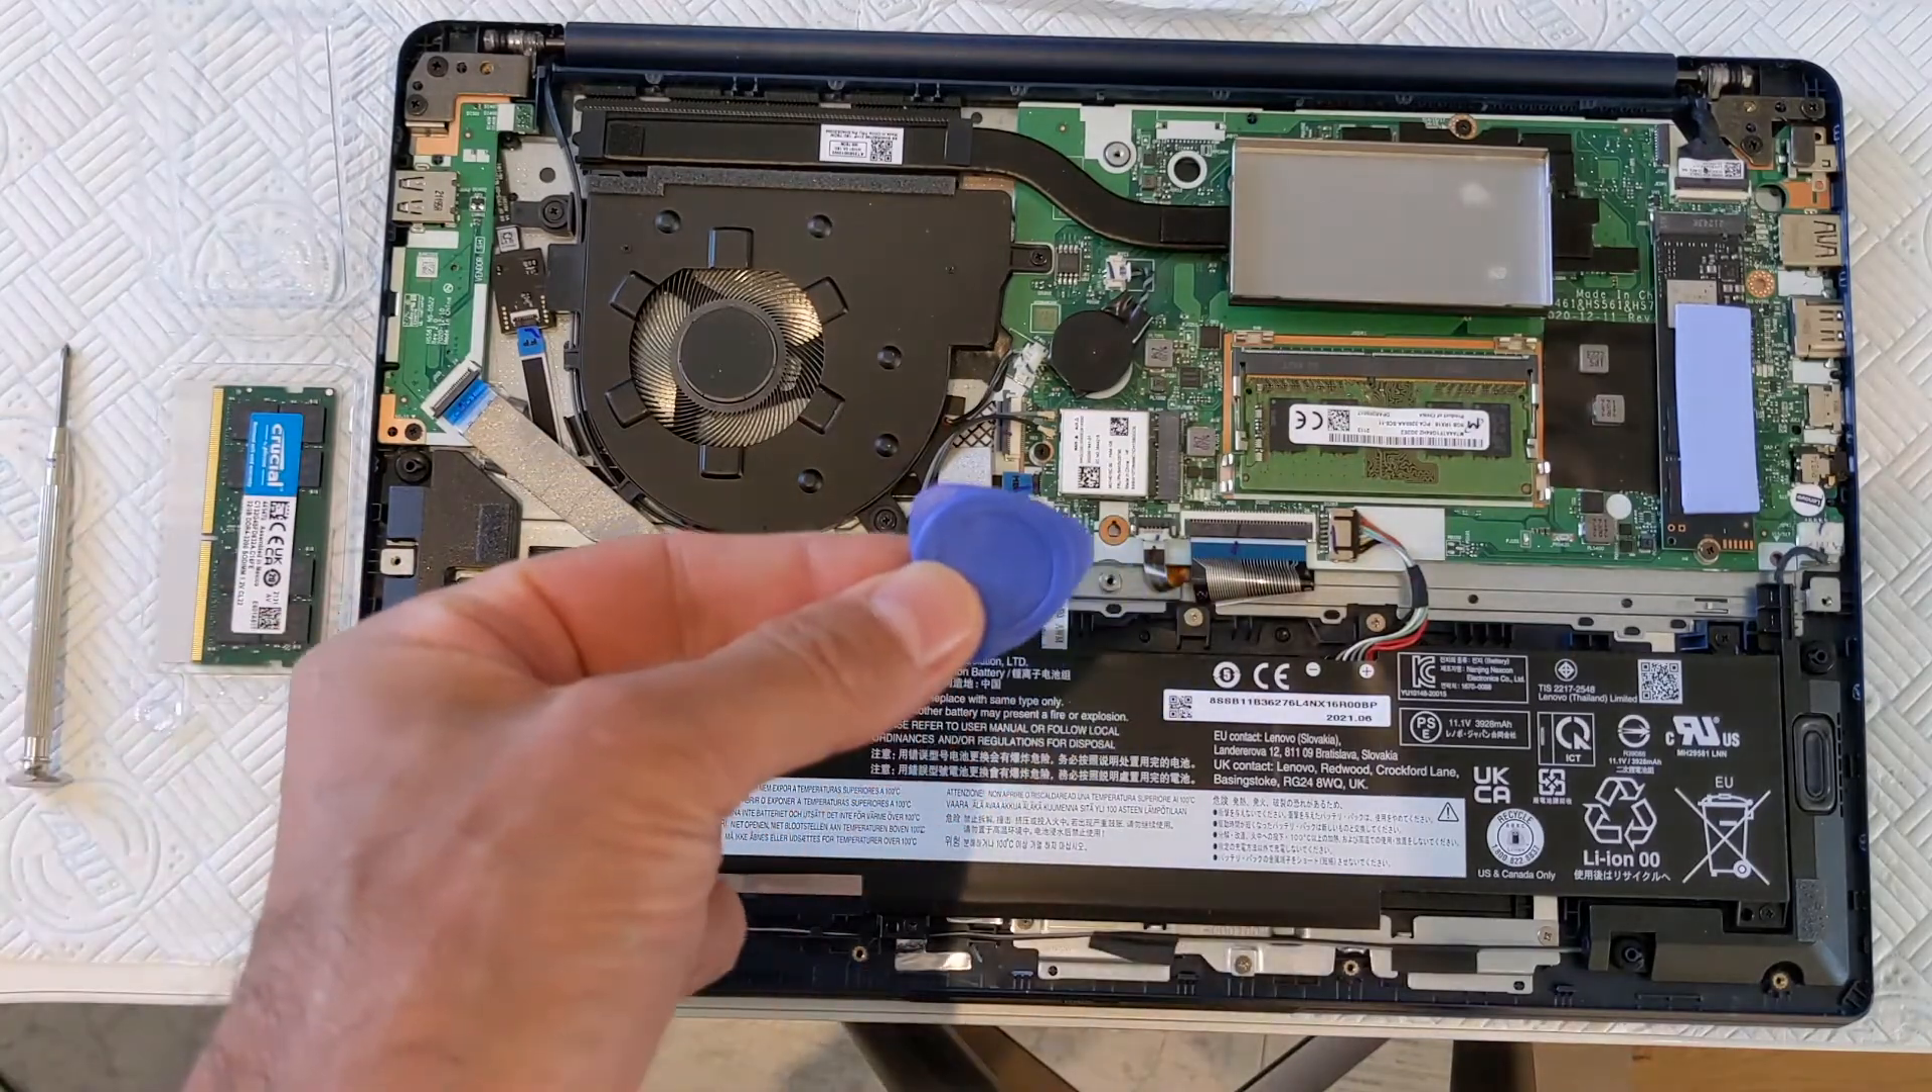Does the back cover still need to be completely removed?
No.